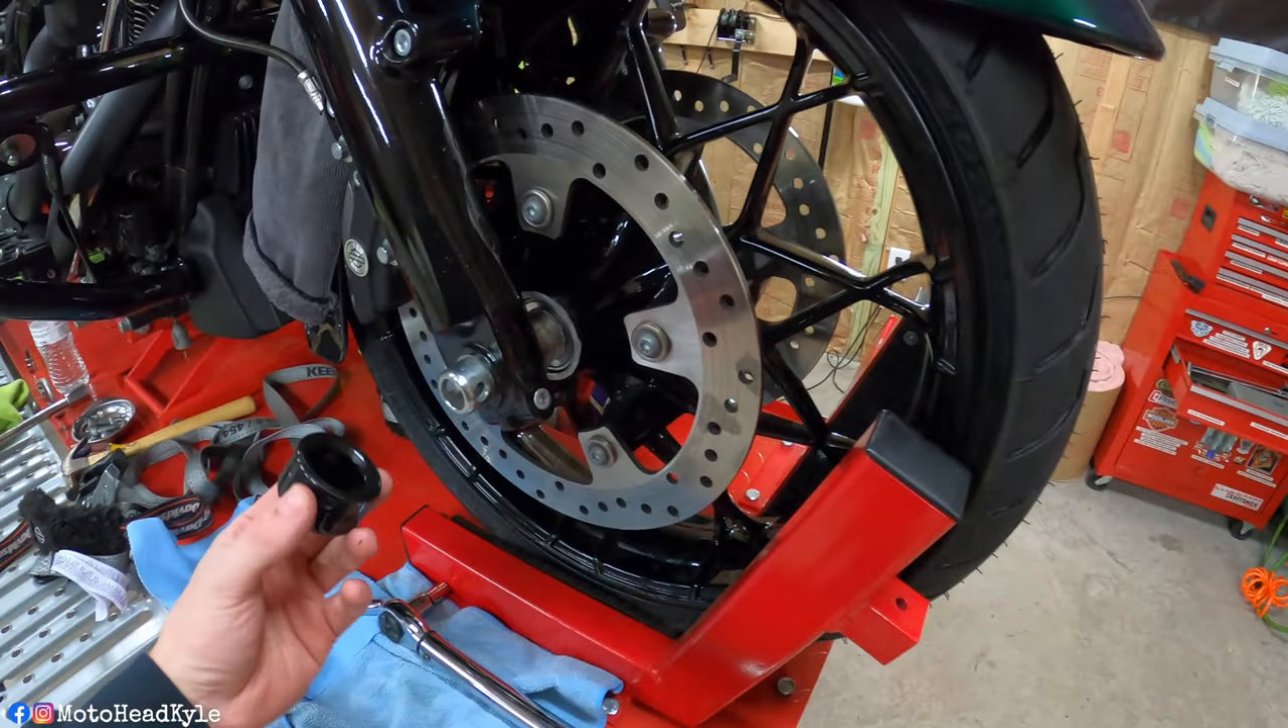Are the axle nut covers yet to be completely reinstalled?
Yes.